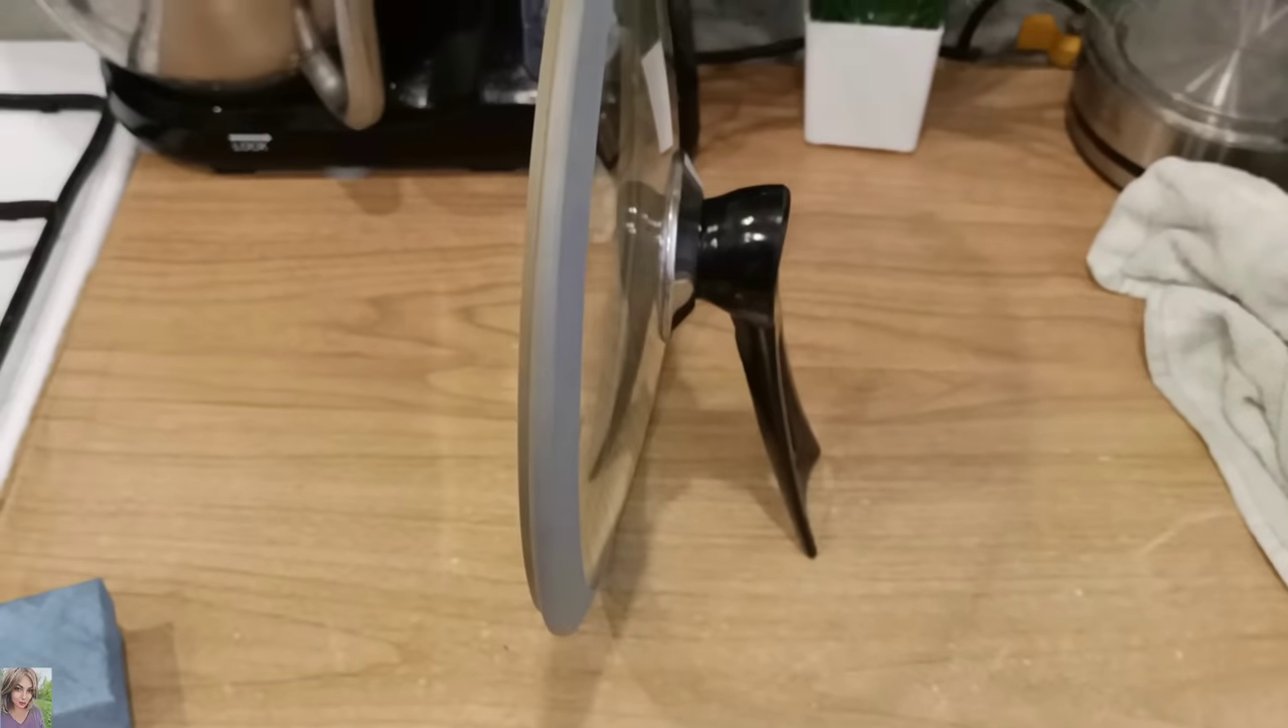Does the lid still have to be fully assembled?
No.